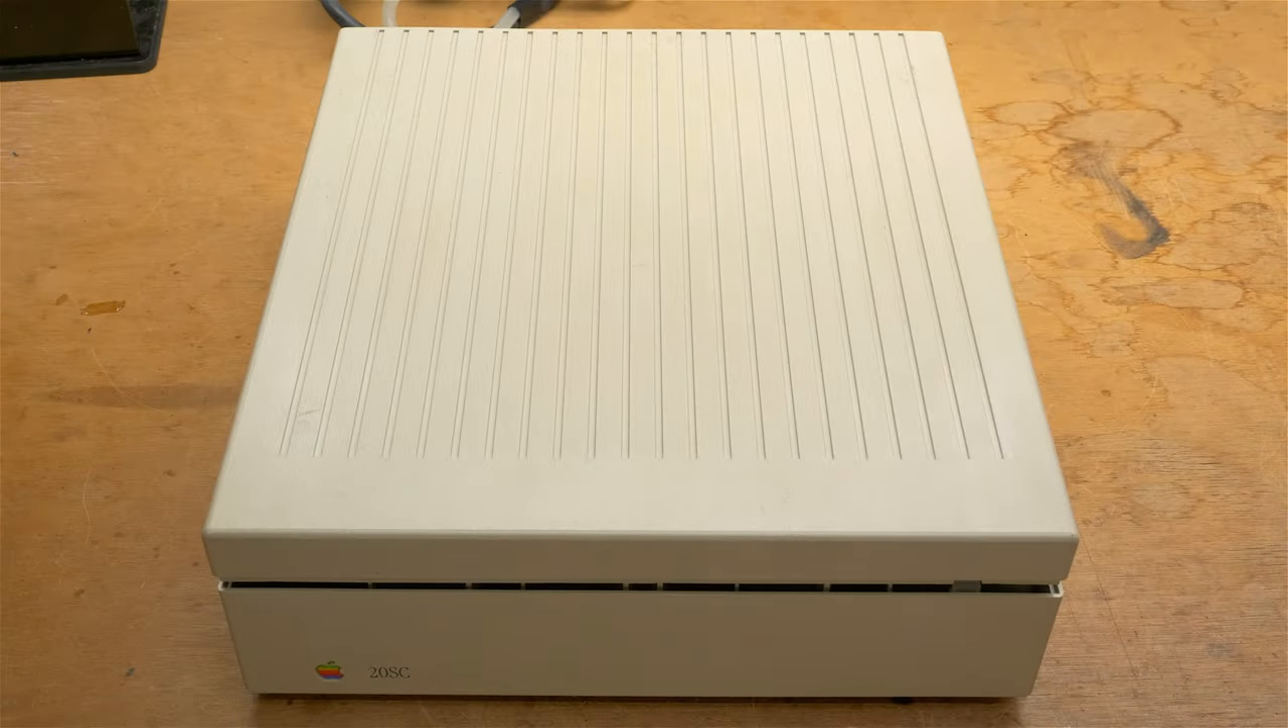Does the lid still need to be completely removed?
Yes.